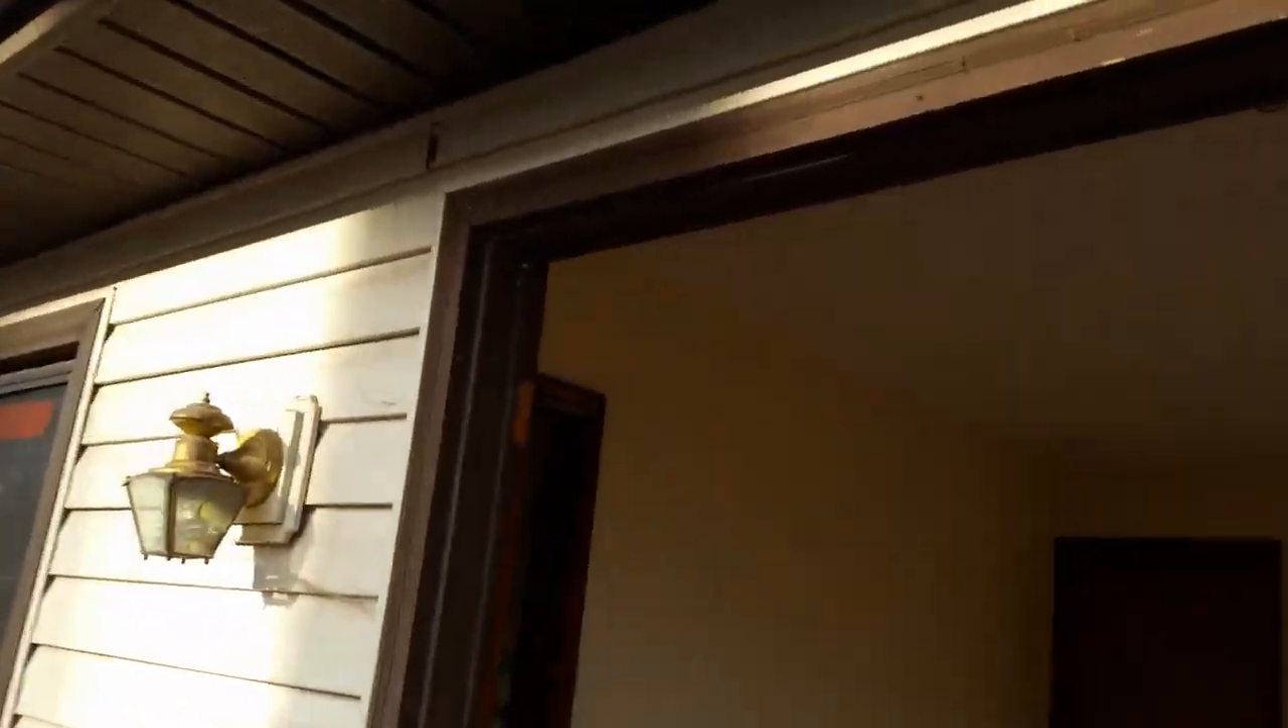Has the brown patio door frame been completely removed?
No.